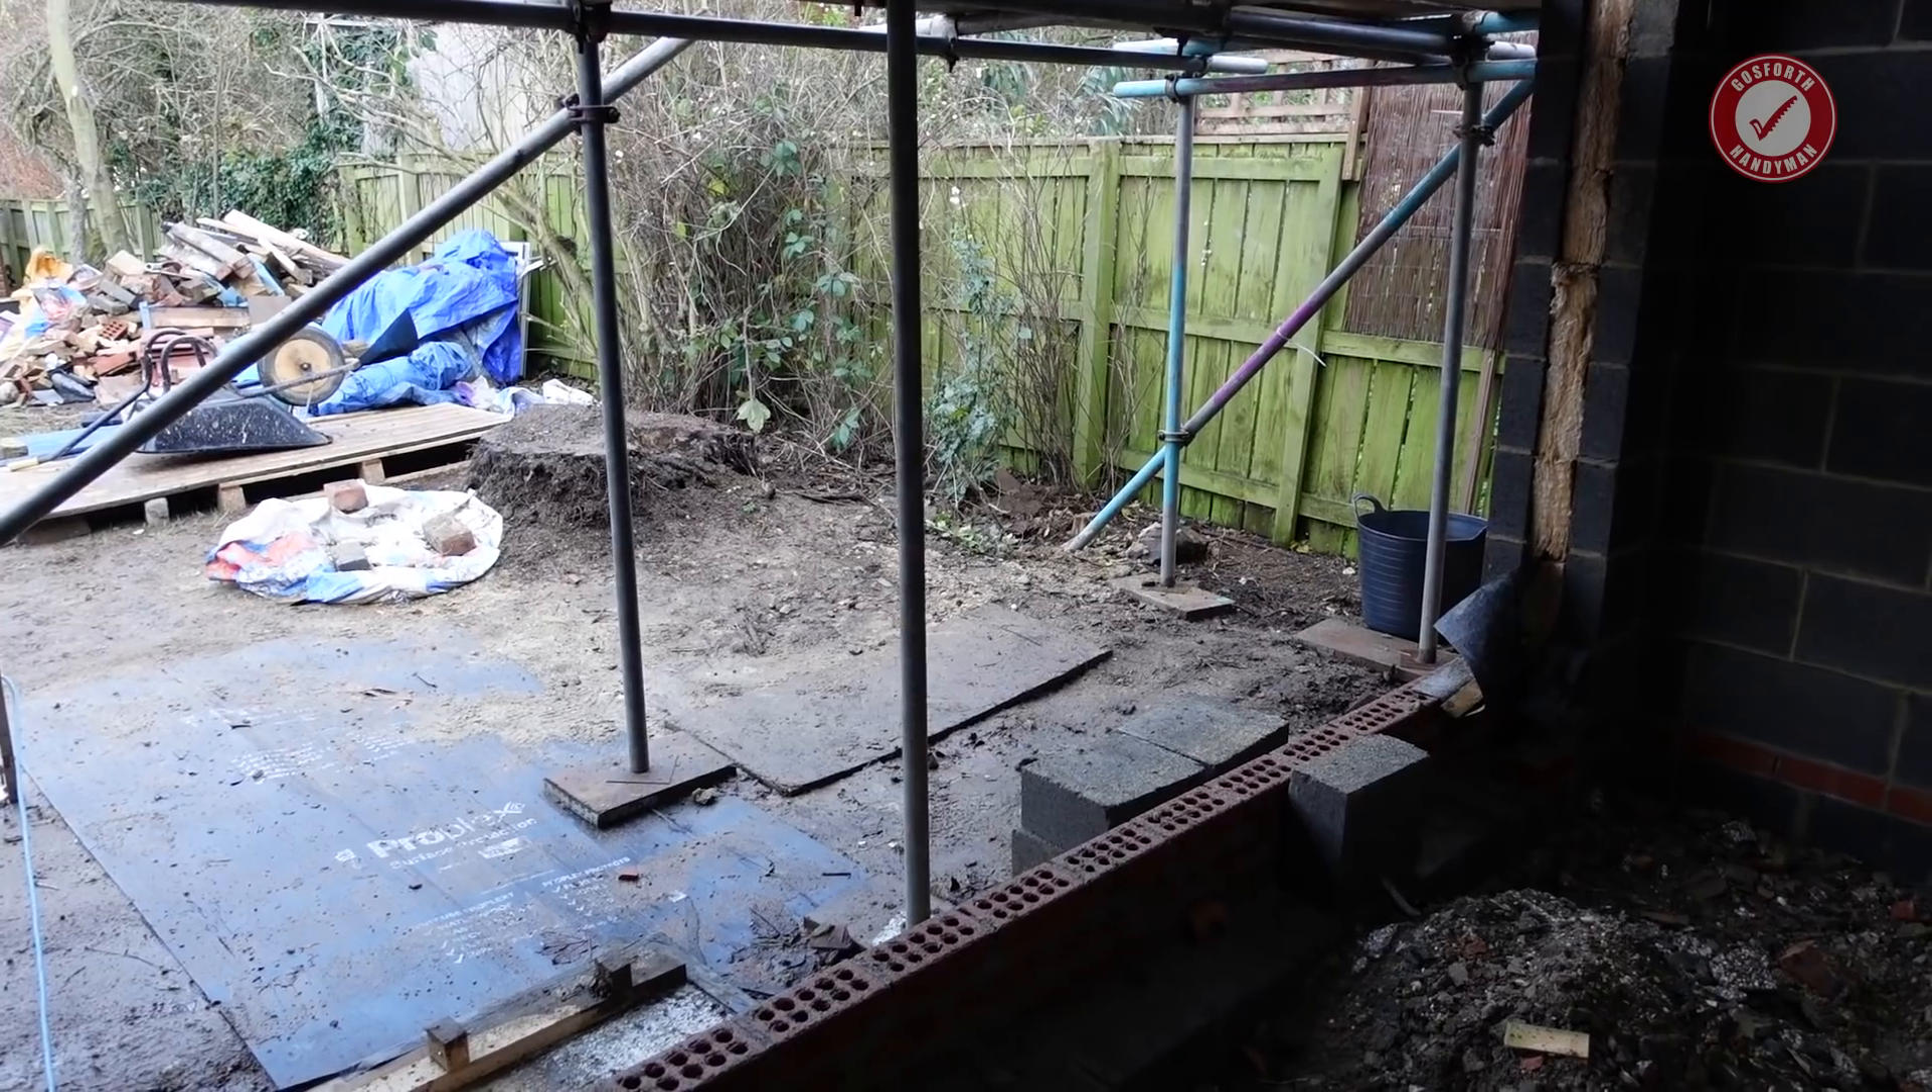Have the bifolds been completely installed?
No.